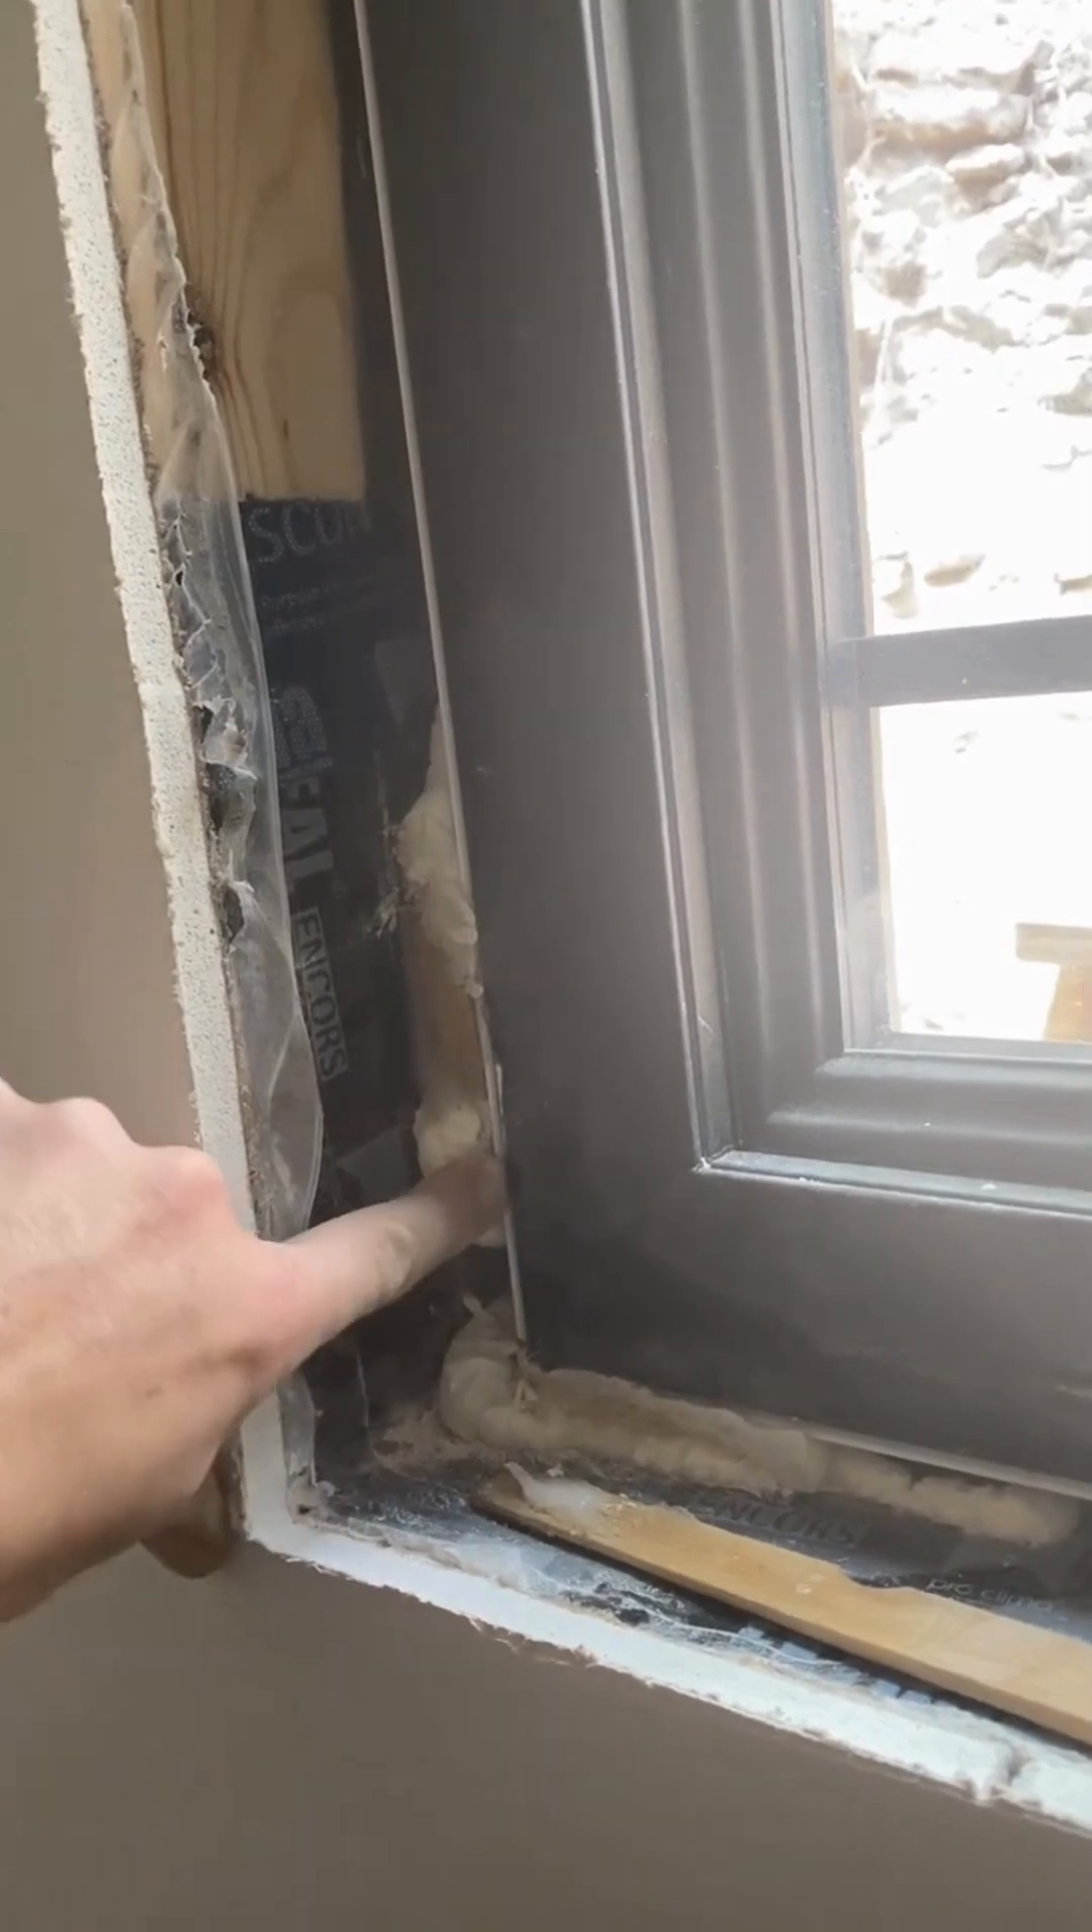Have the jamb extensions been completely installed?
No.